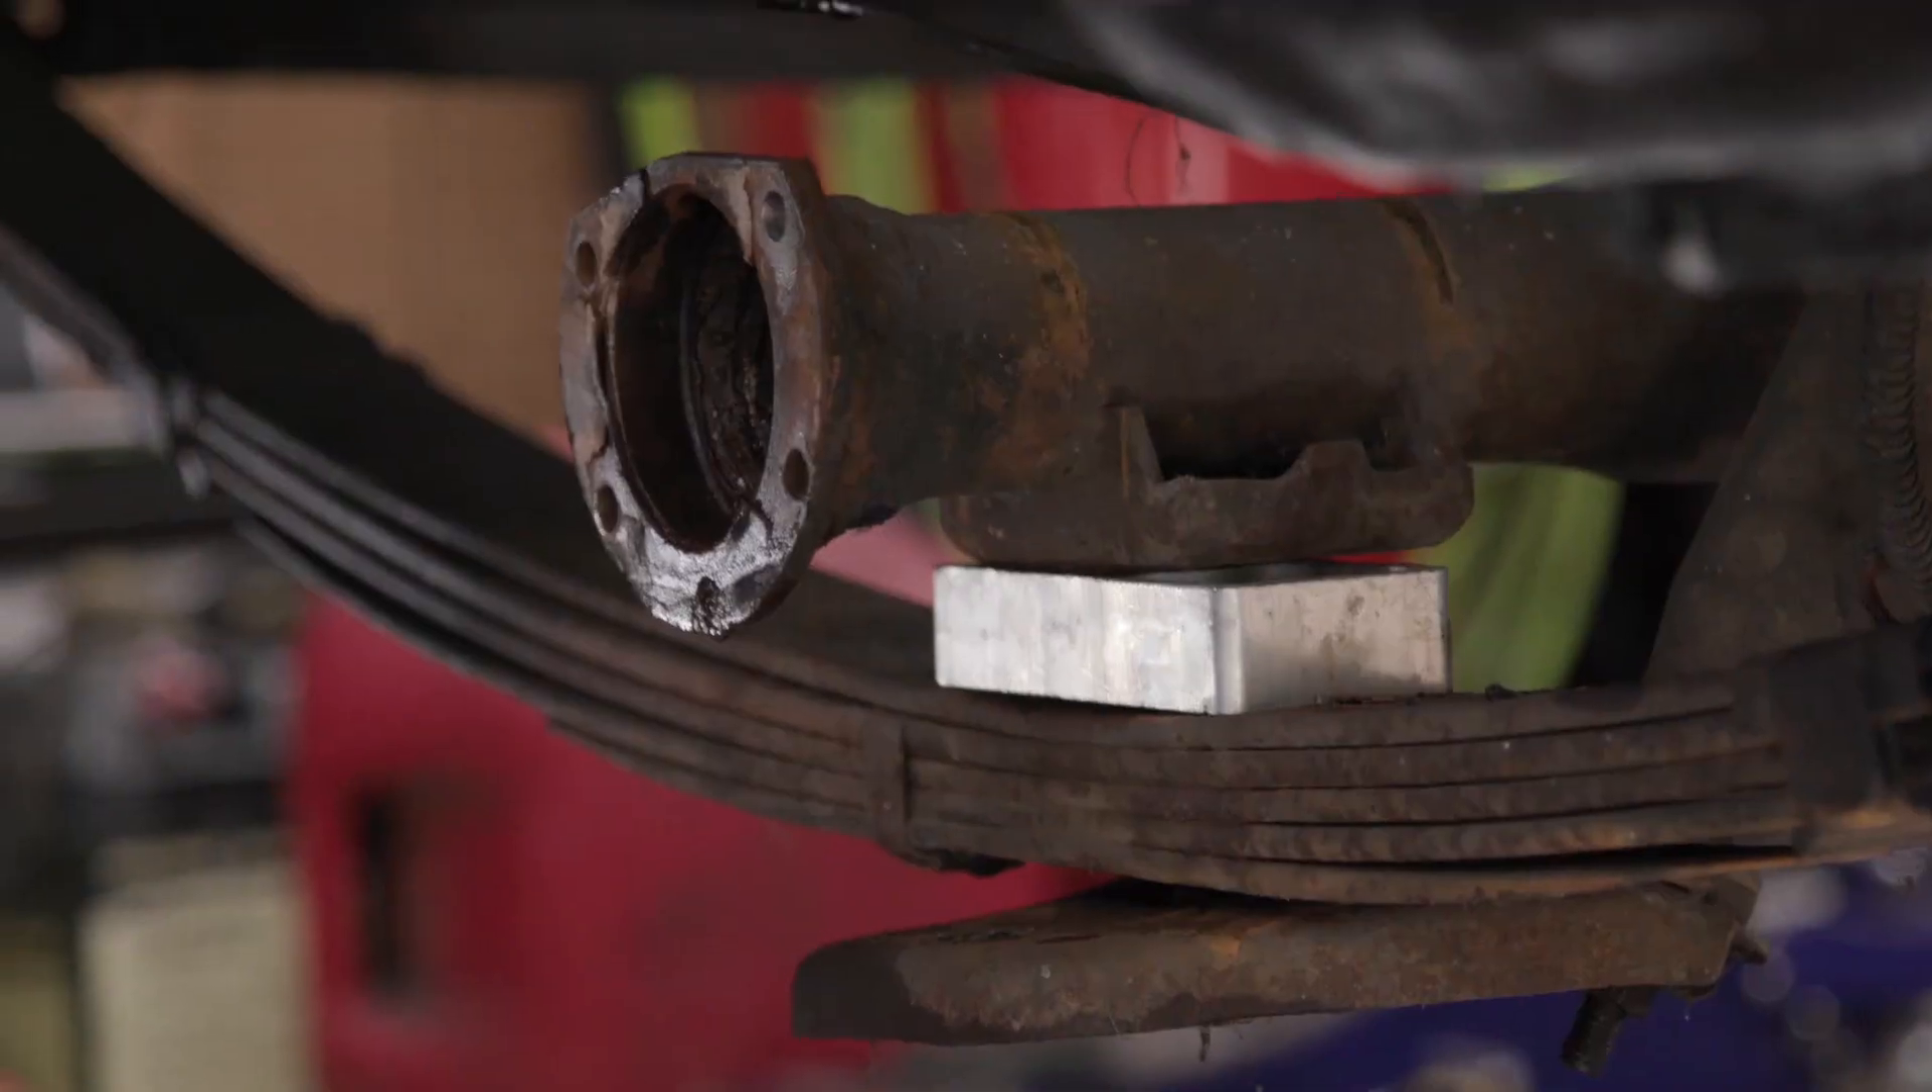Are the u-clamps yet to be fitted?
Yes.